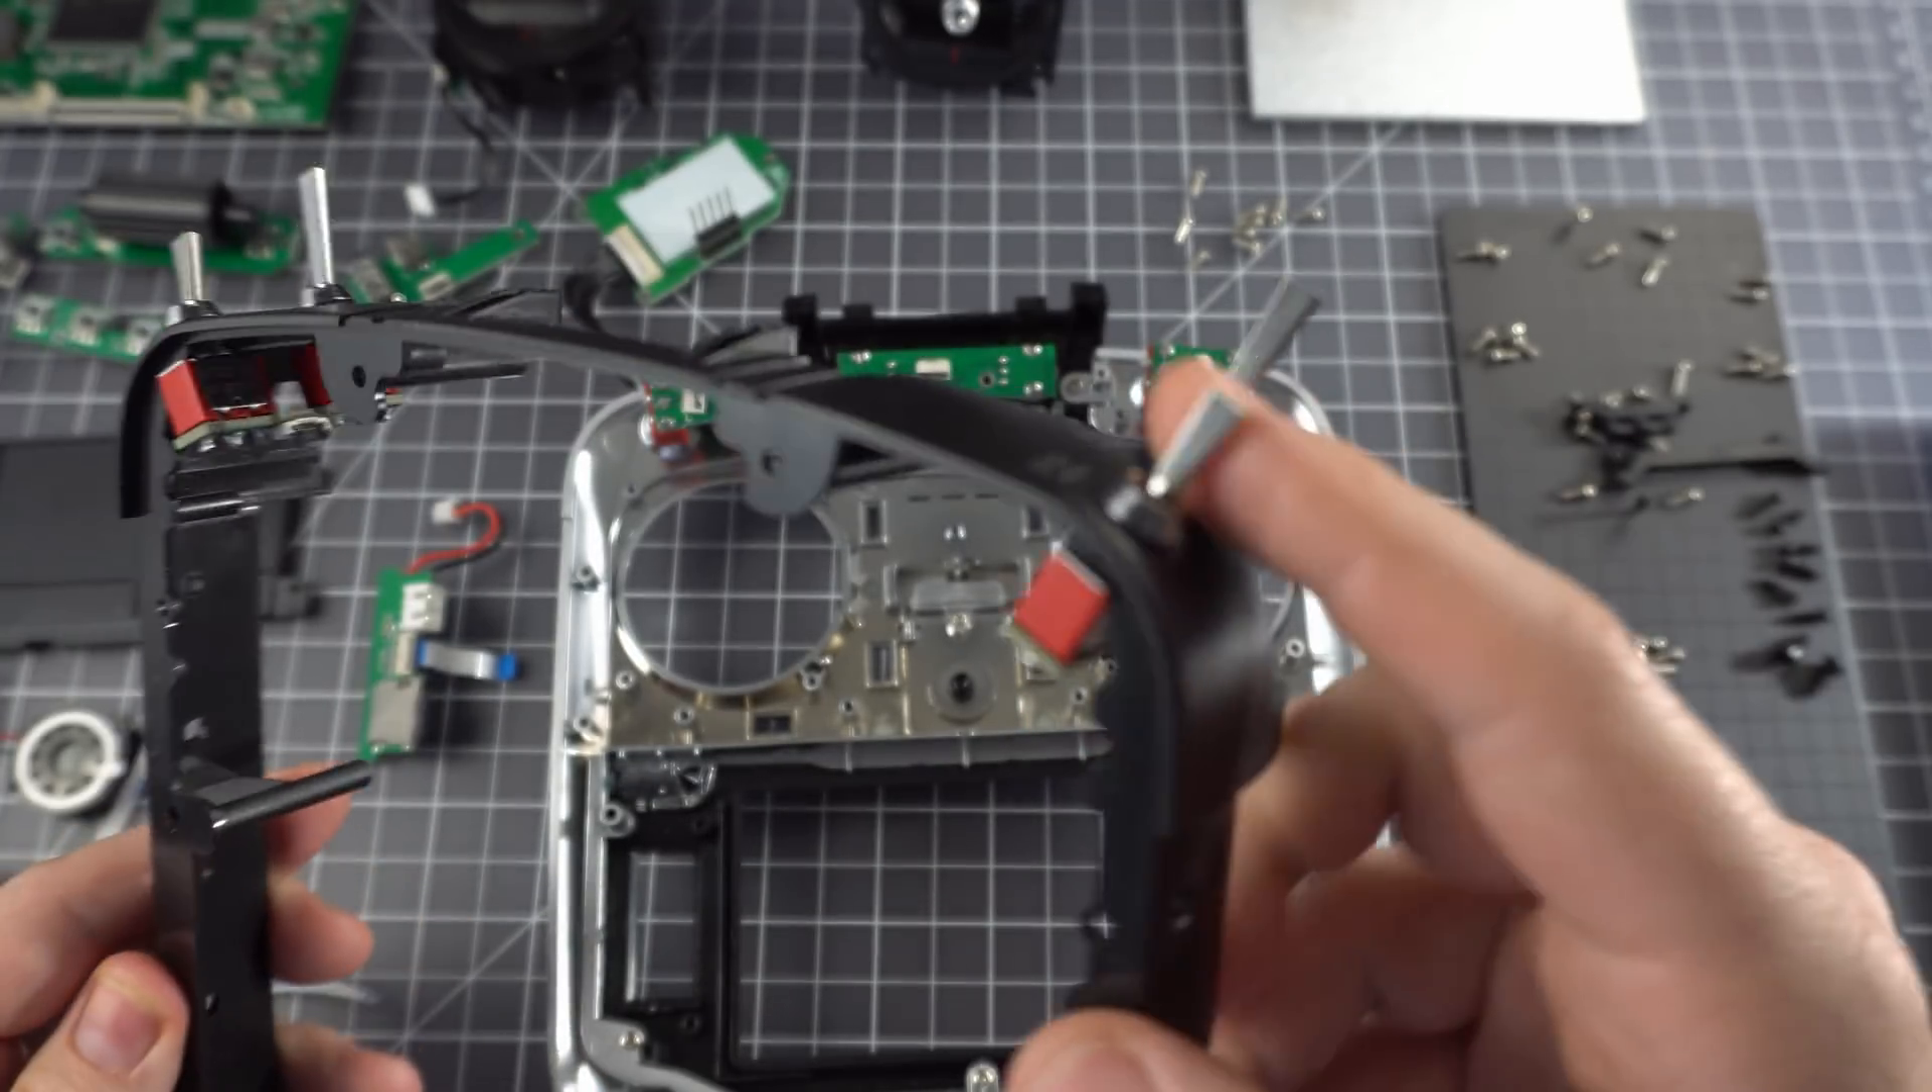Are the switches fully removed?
No.